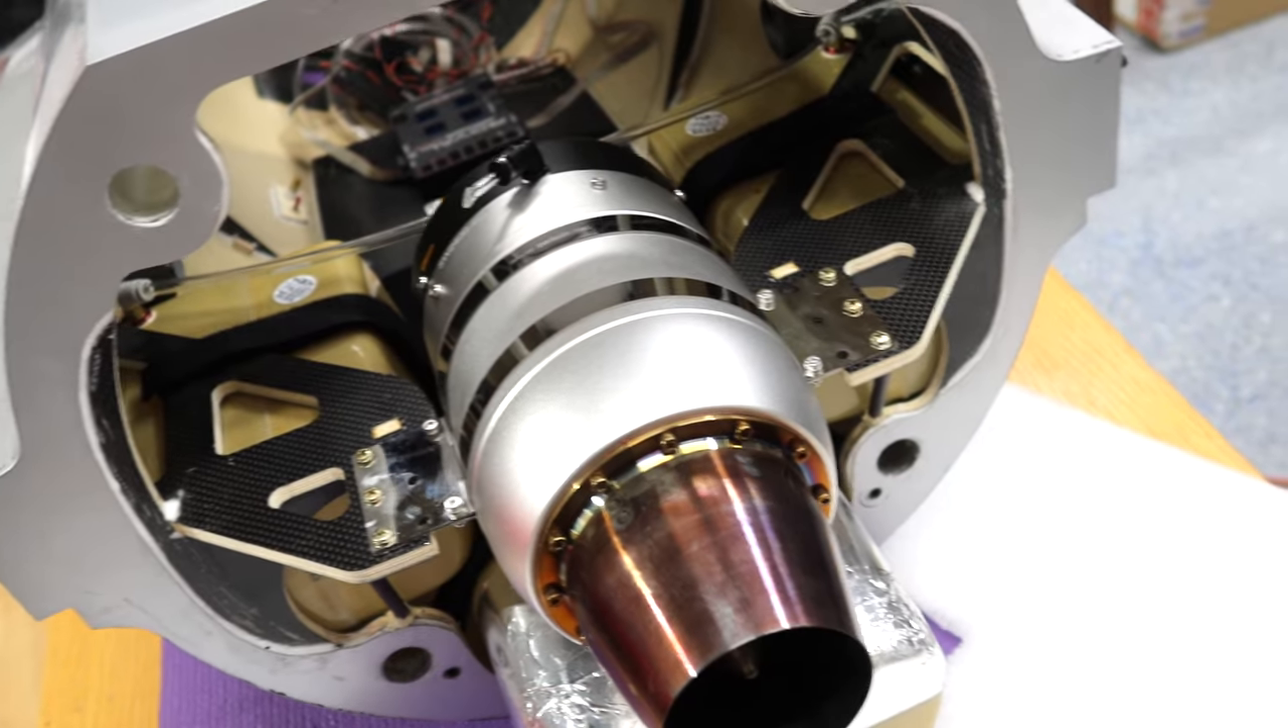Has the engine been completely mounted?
Yes.